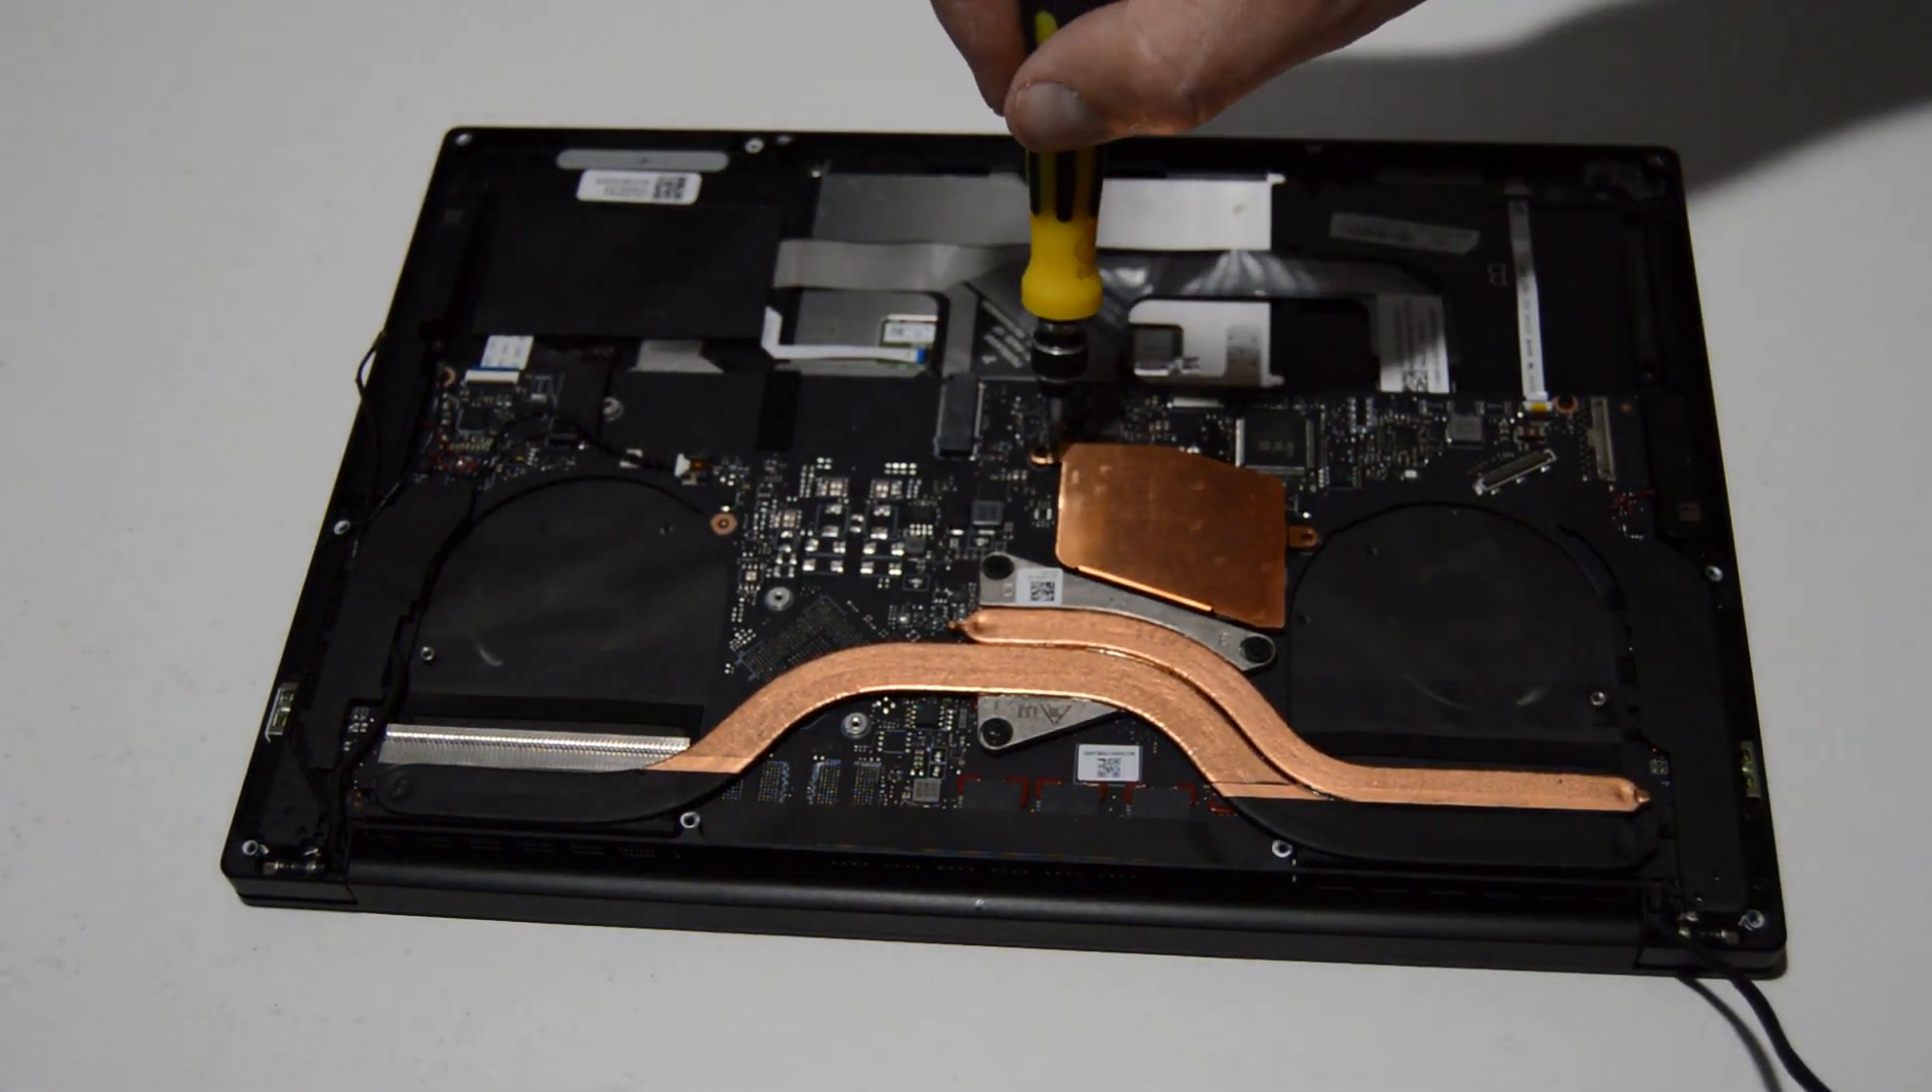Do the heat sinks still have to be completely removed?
Yes.